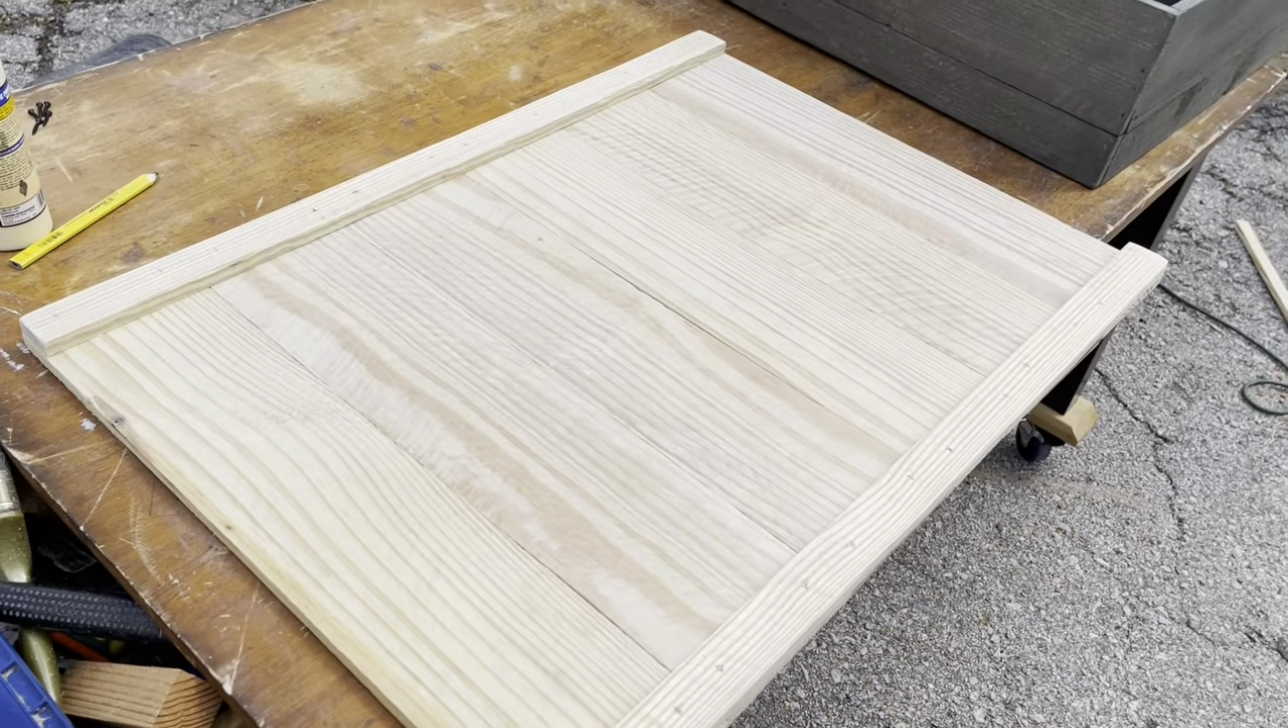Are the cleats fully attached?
Yes.